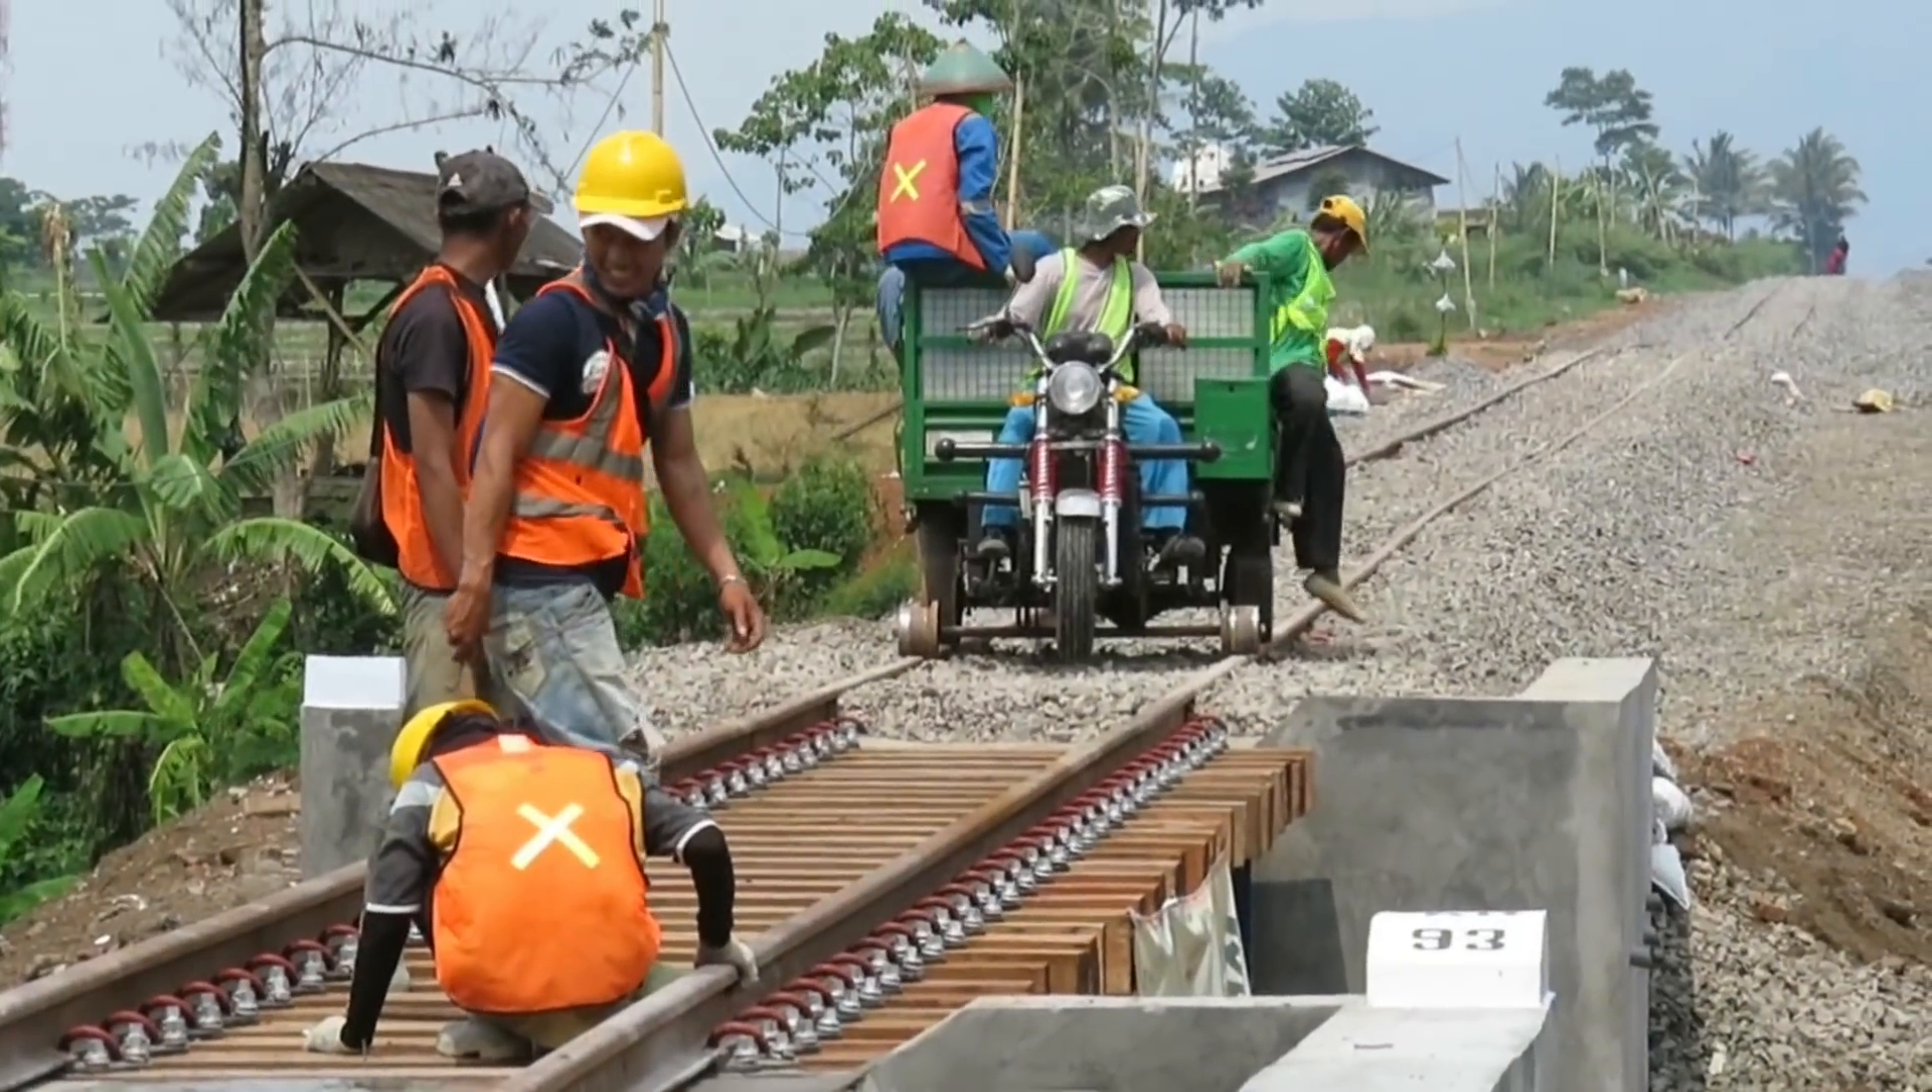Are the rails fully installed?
Yes.